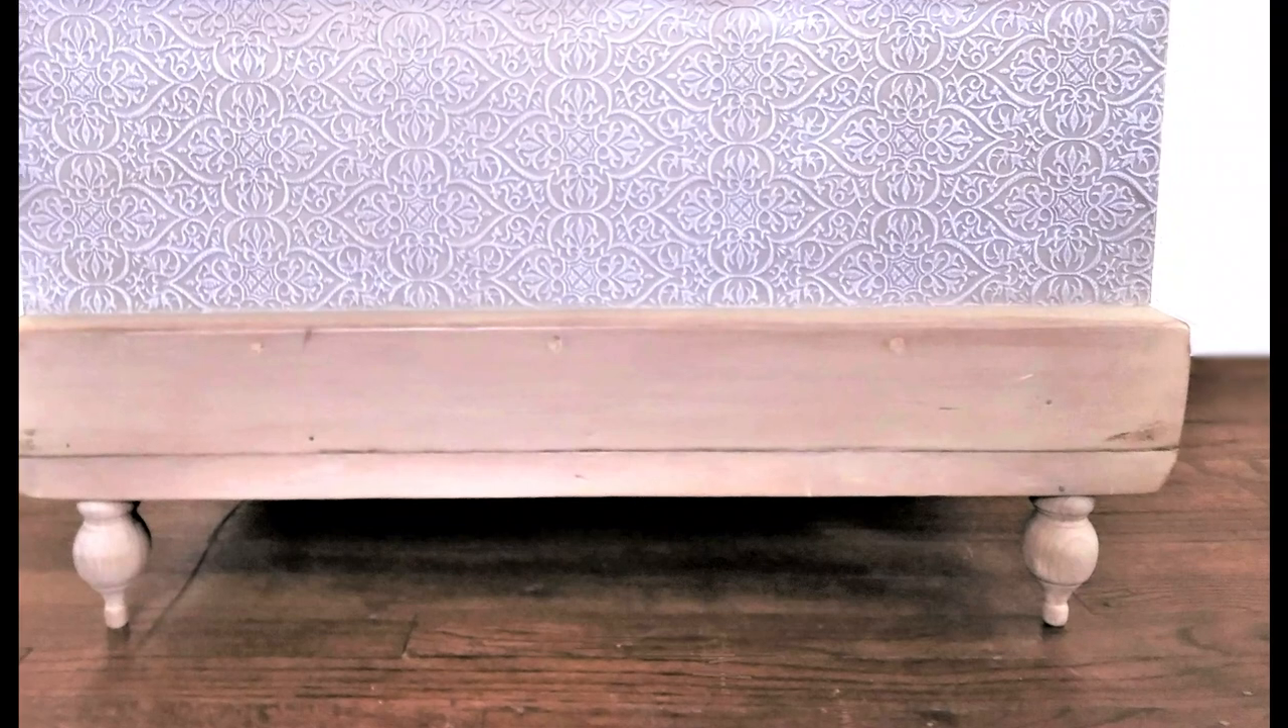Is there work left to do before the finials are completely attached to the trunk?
No.